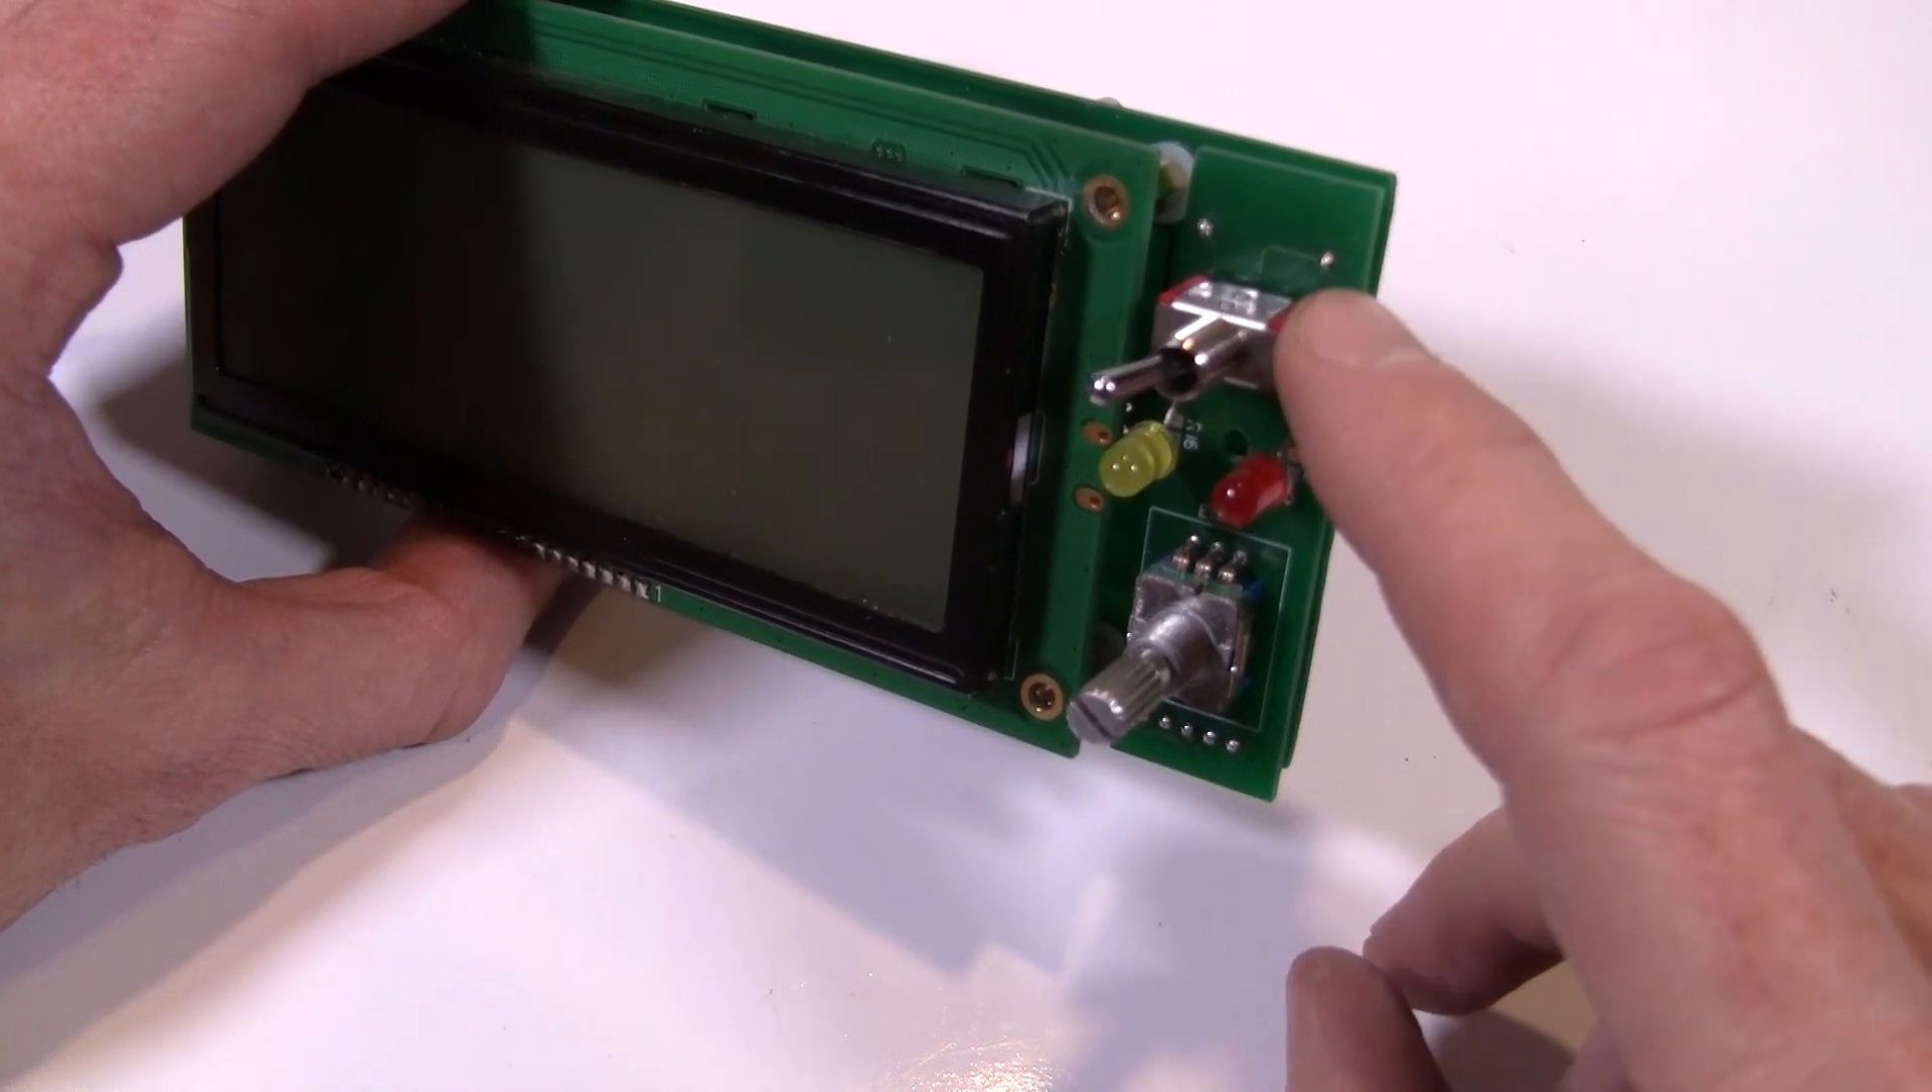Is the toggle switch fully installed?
Yes.